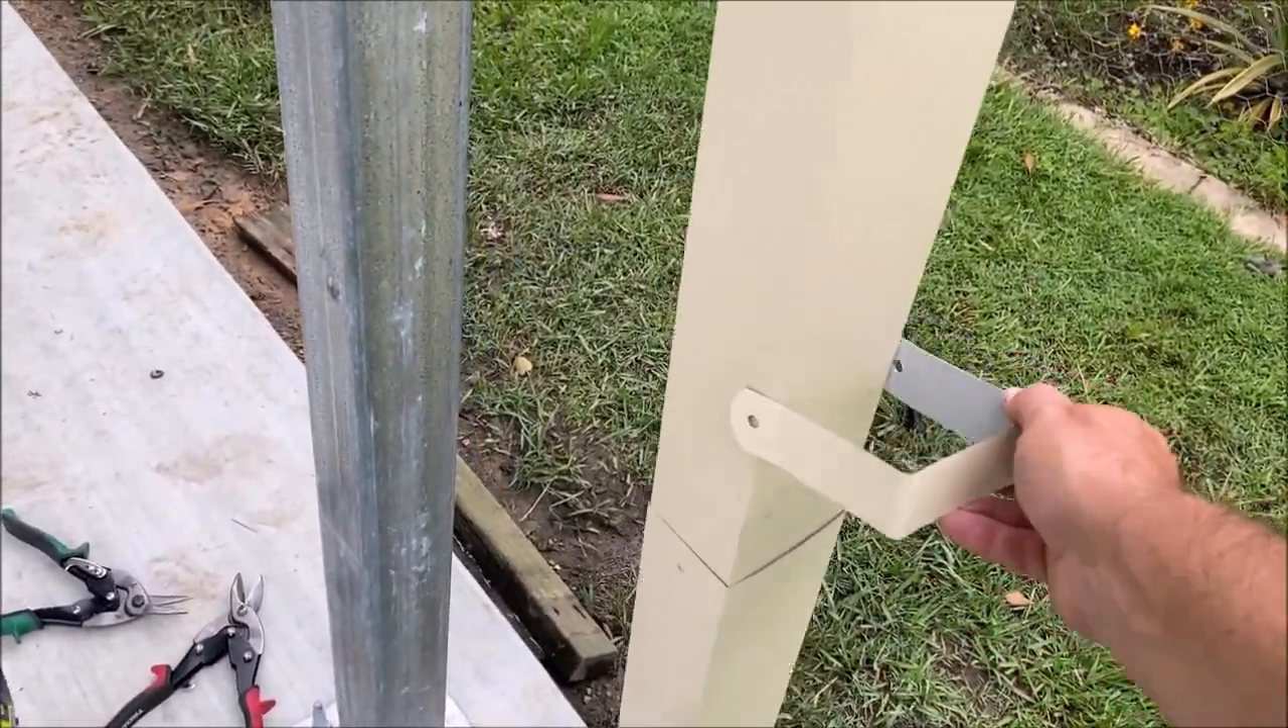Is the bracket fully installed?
No.